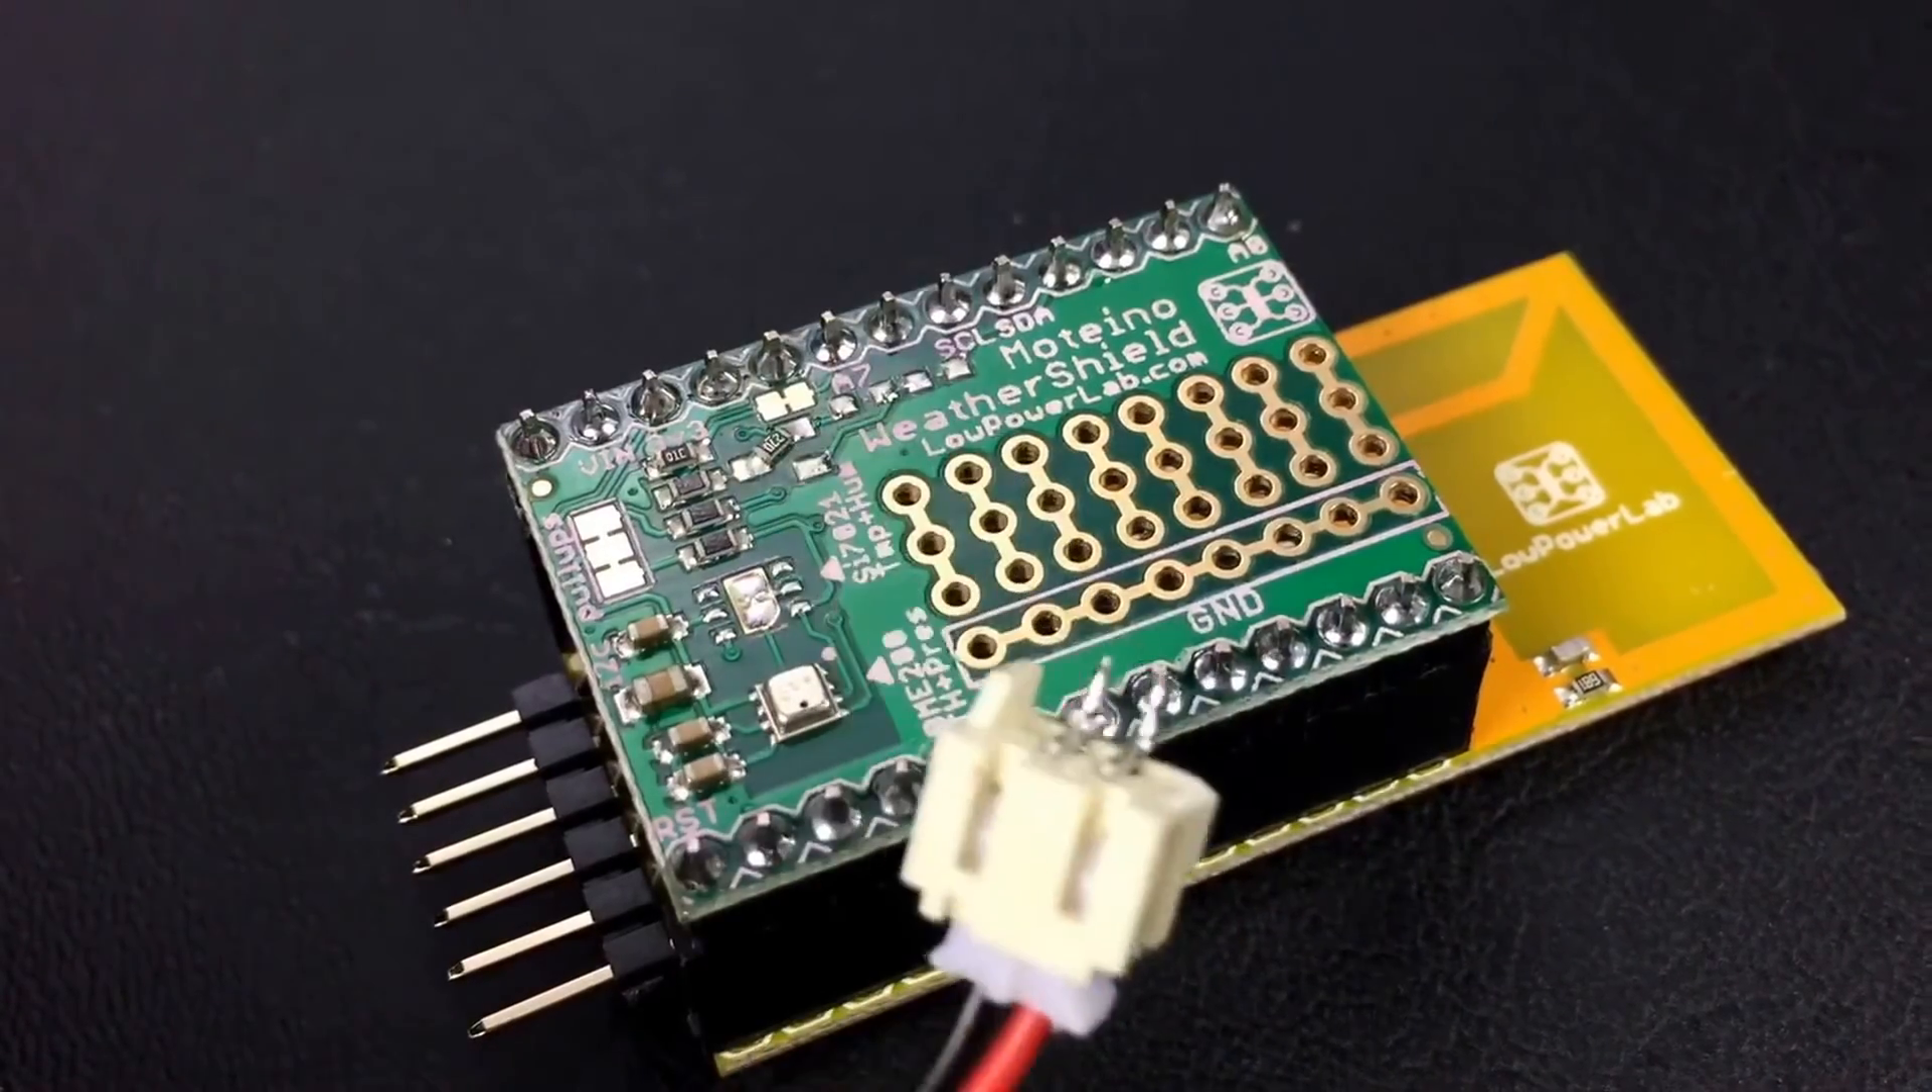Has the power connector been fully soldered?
No.